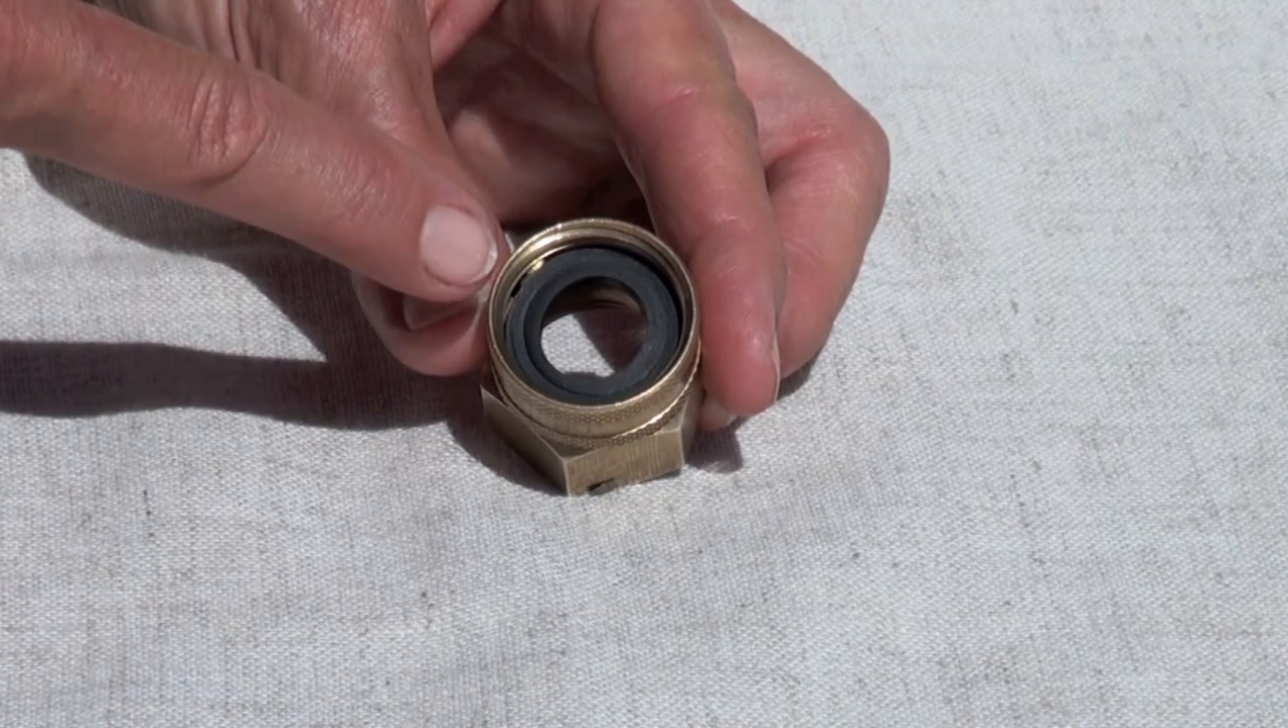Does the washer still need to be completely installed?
No.